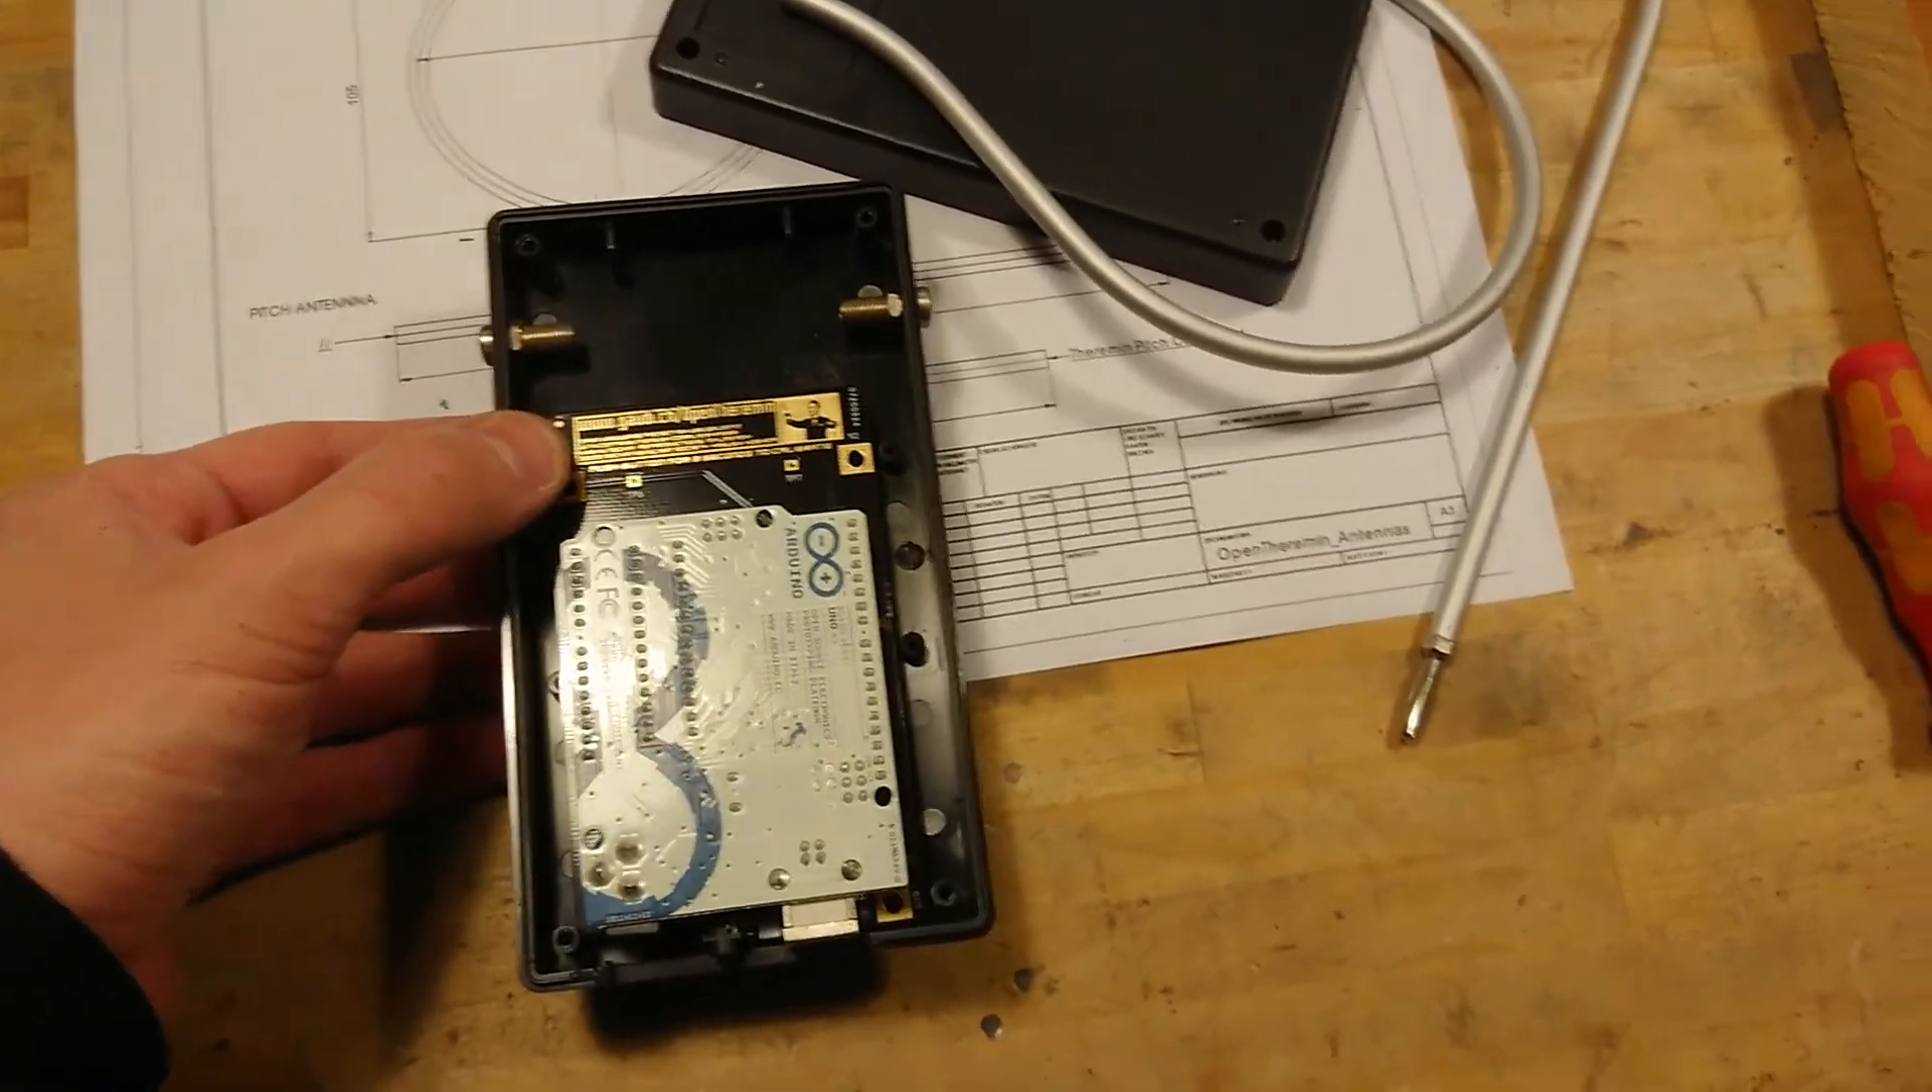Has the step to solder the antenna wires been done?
No.